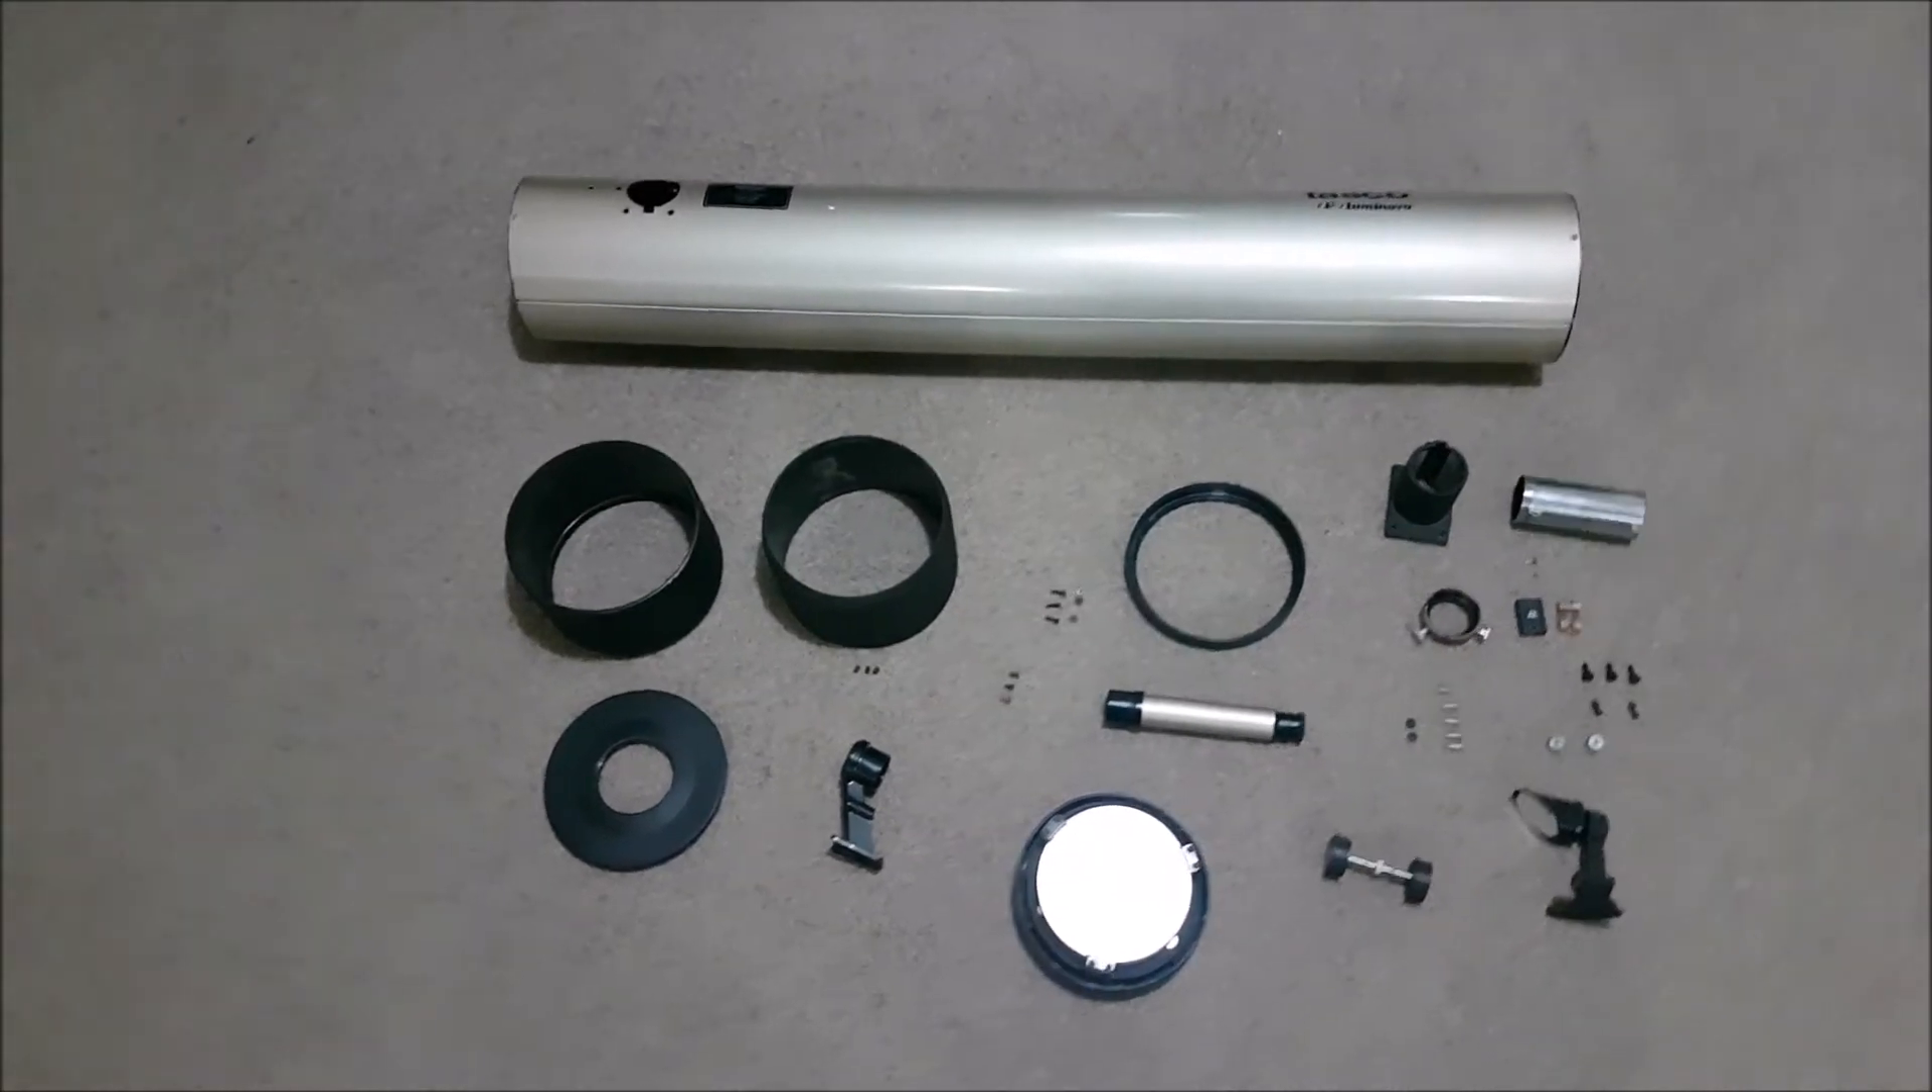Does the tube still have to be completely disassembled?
No.